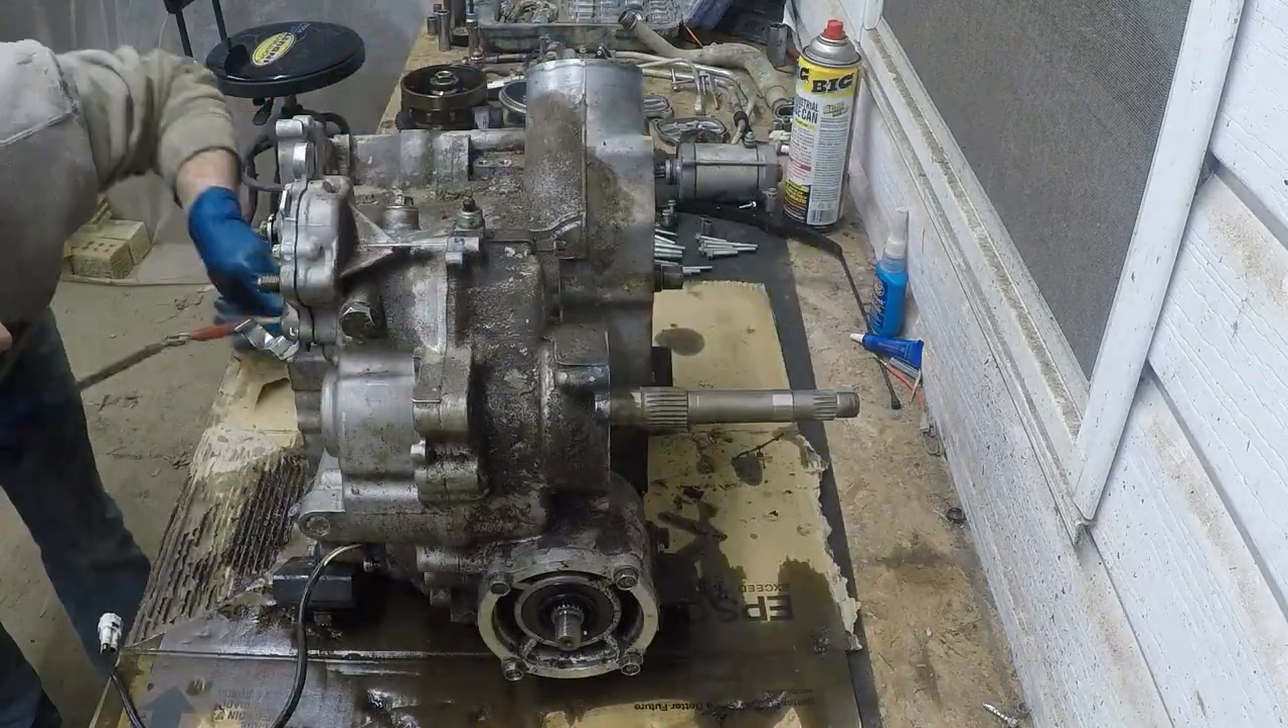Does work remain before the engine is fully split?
Yes.